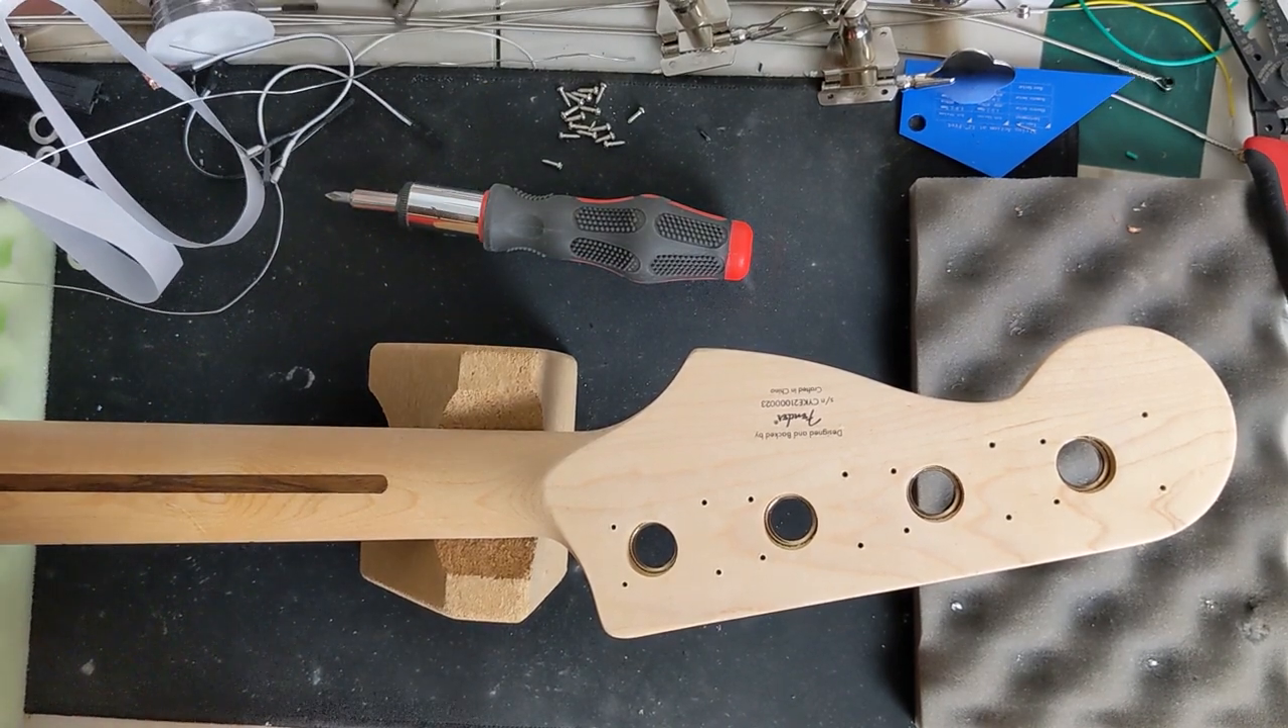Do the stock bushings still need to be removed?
Yes.